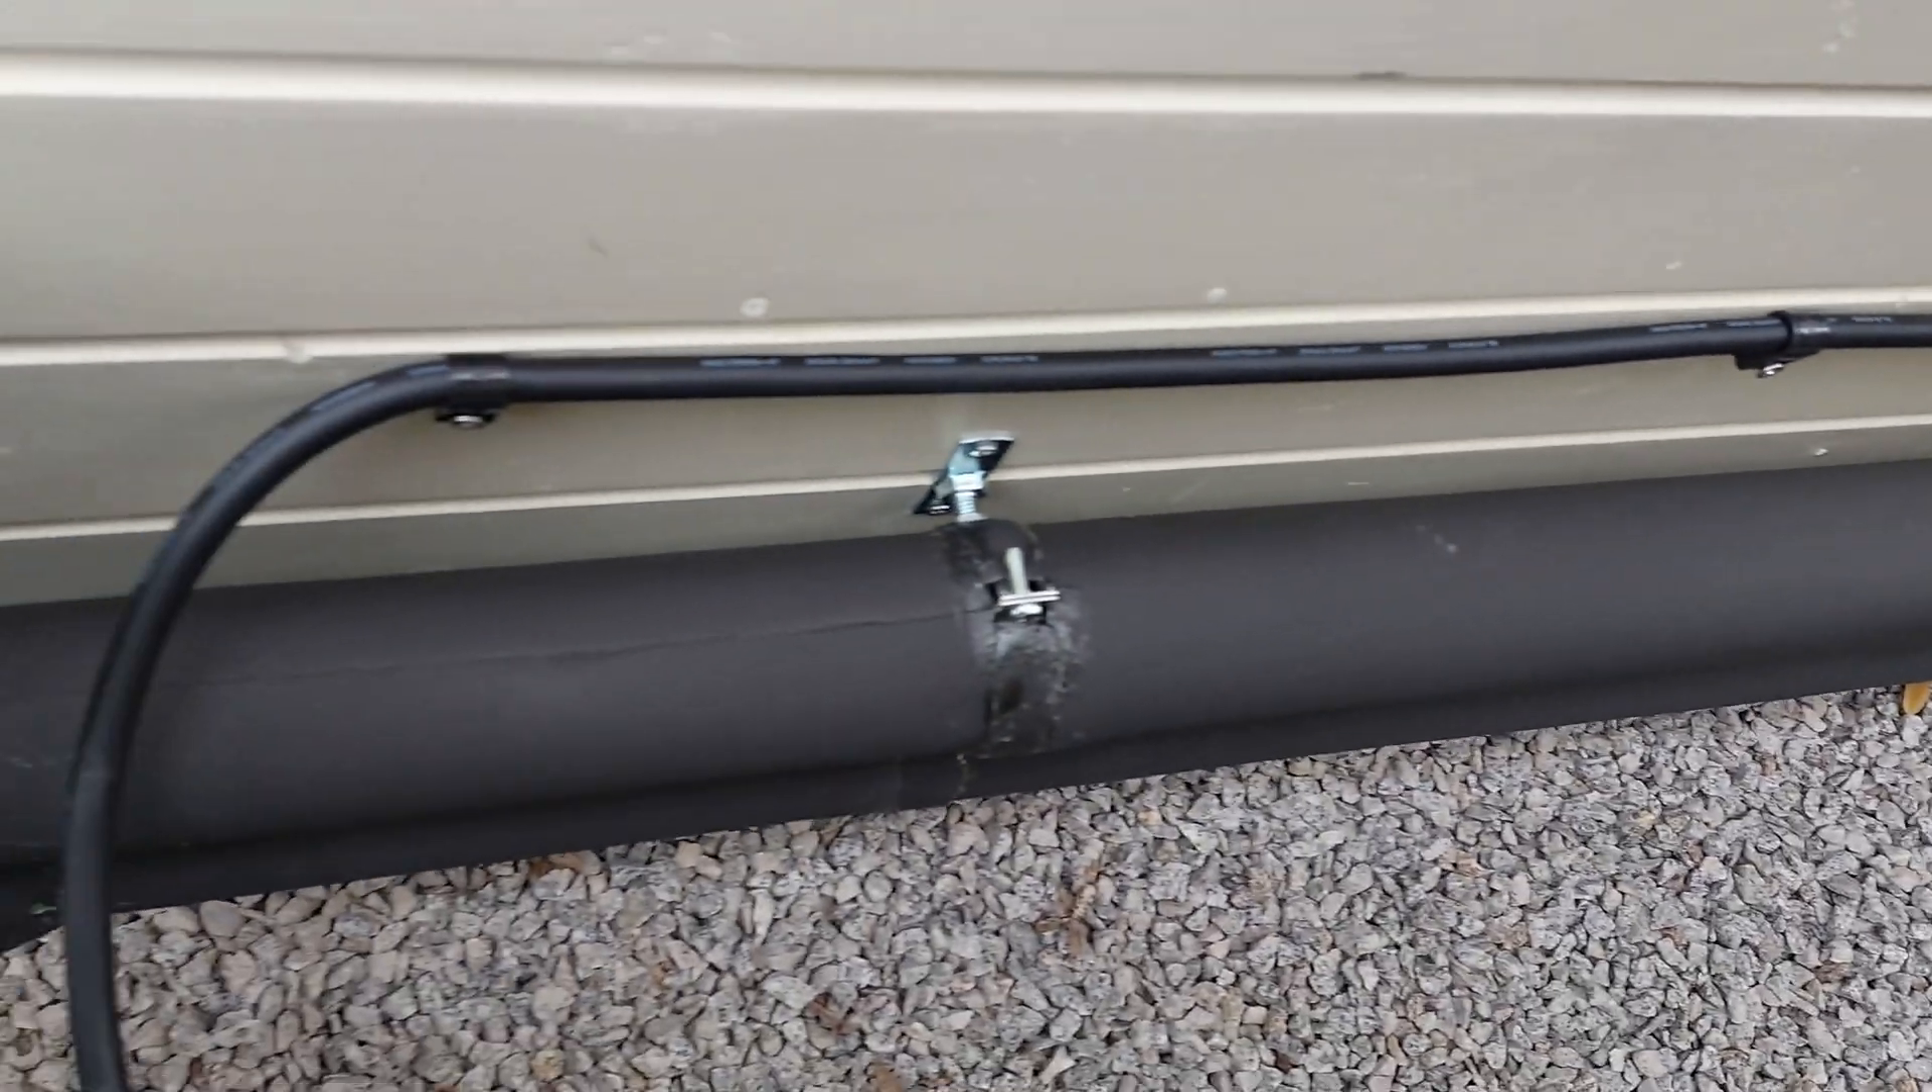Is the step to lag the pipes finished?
Yes.